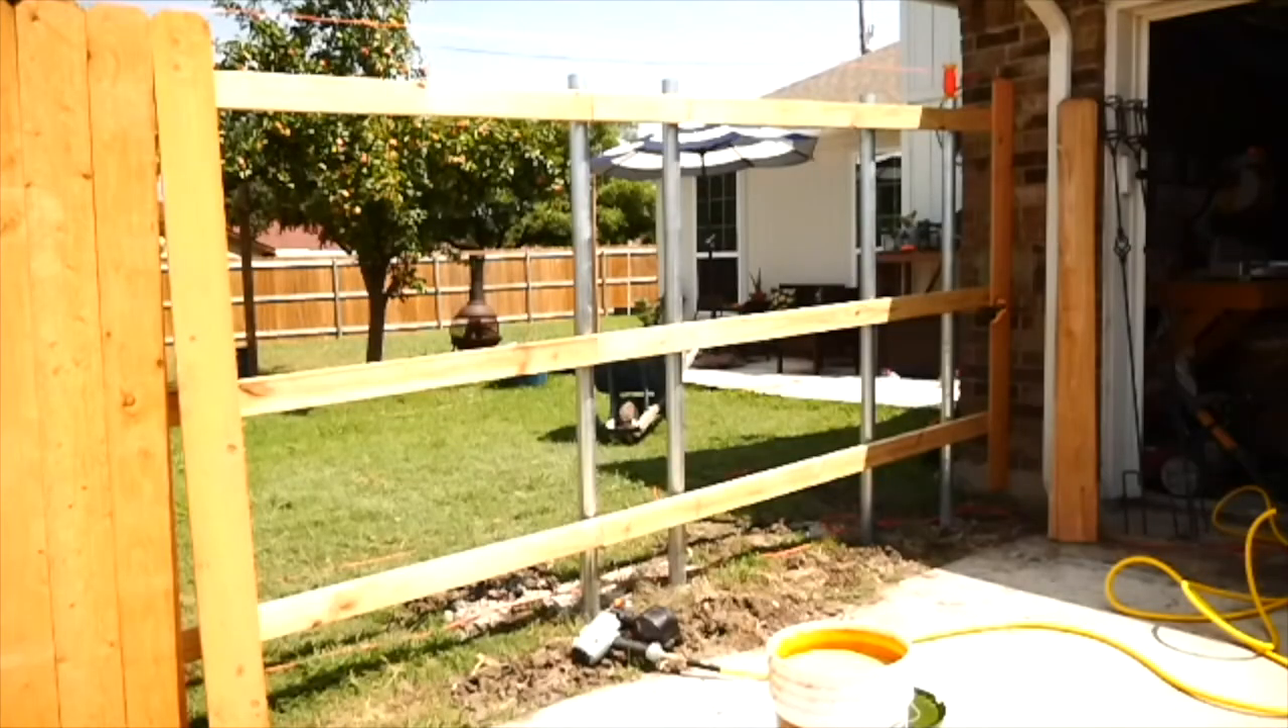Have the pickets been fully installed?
No.